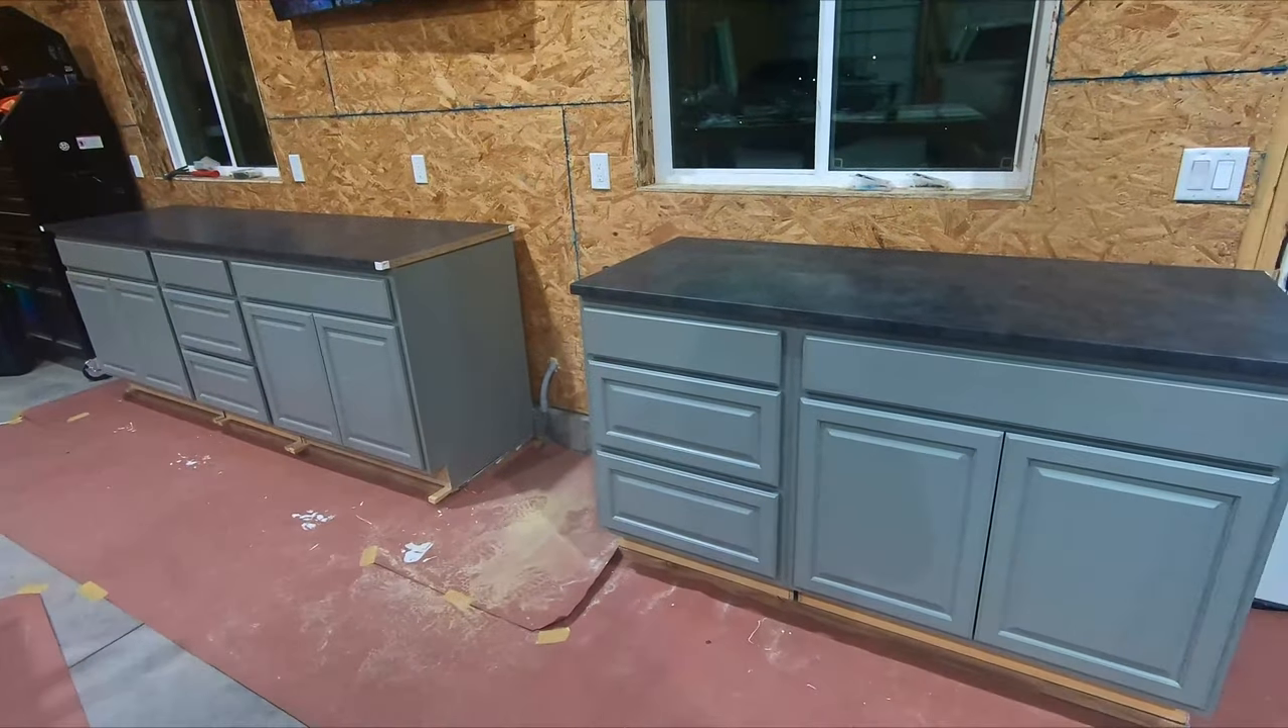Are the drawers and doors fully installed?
Yes.